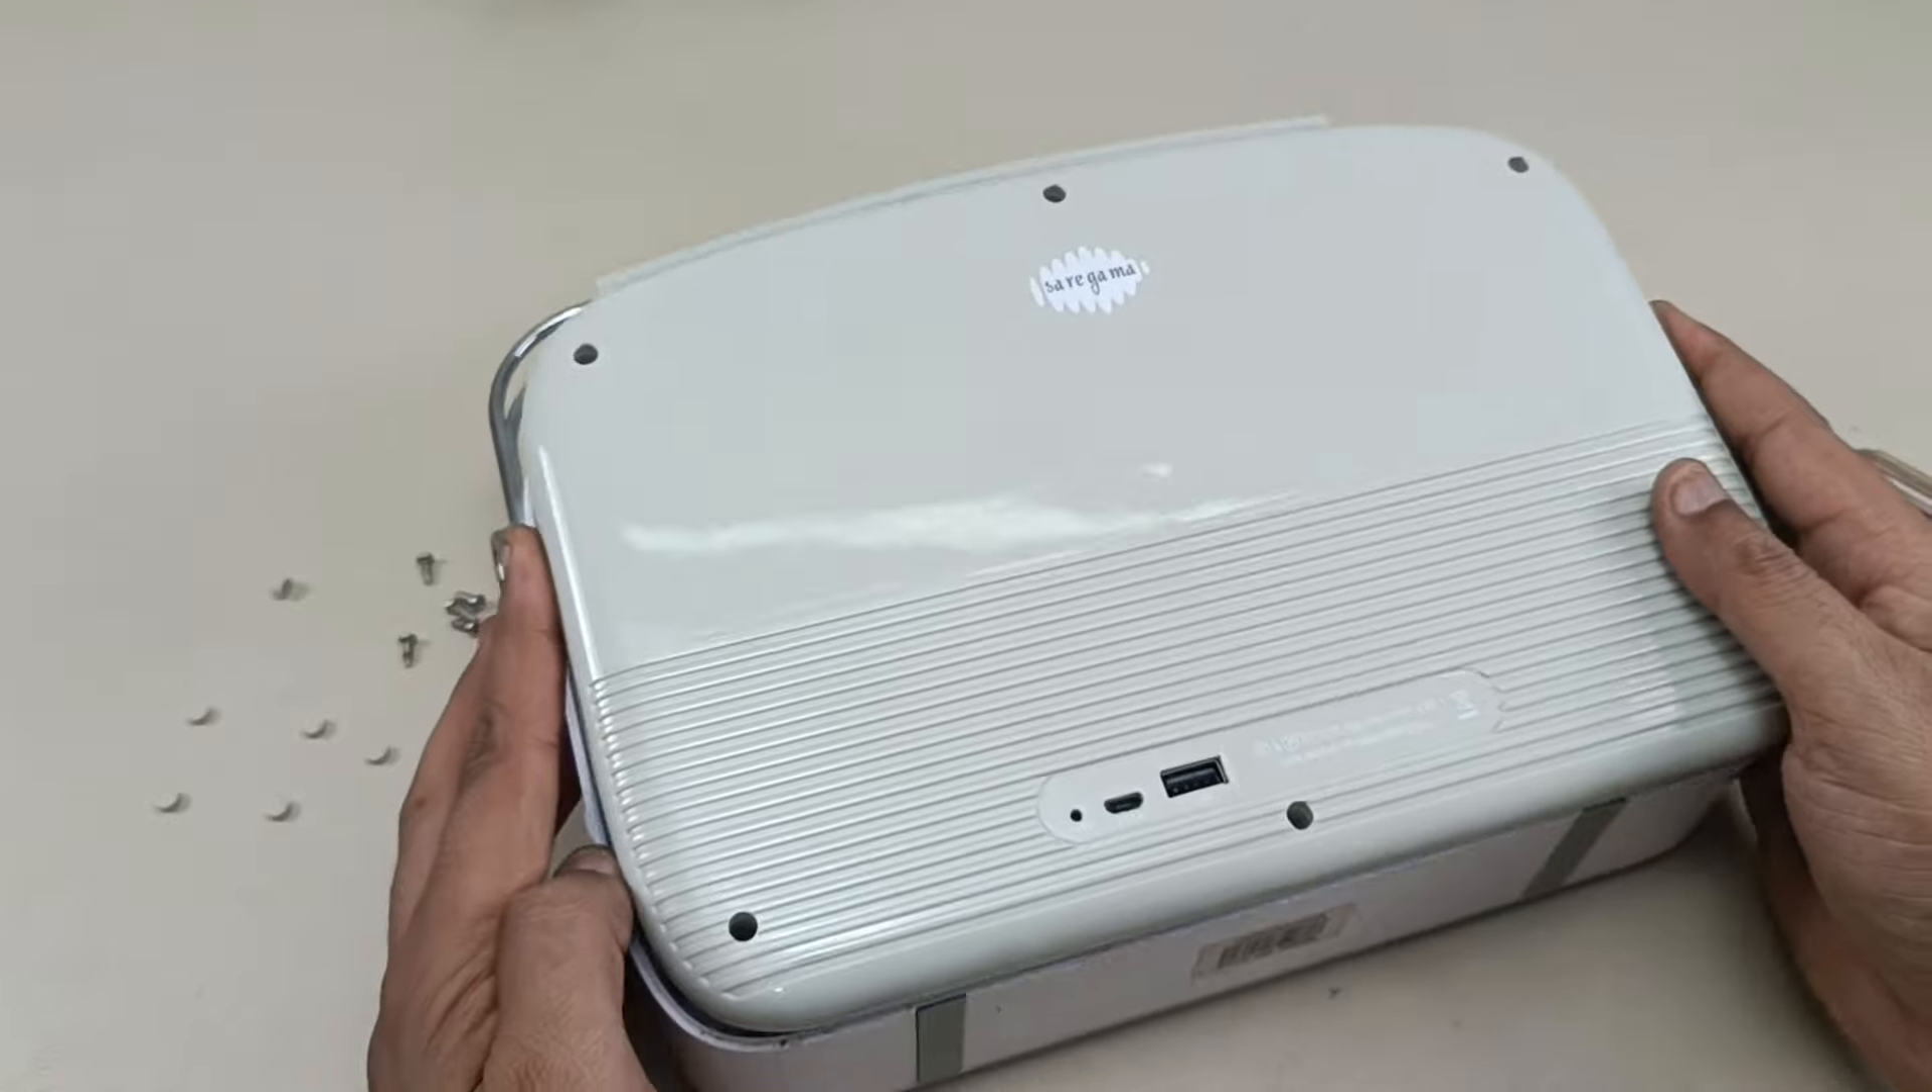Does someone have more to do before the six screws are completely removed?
No.